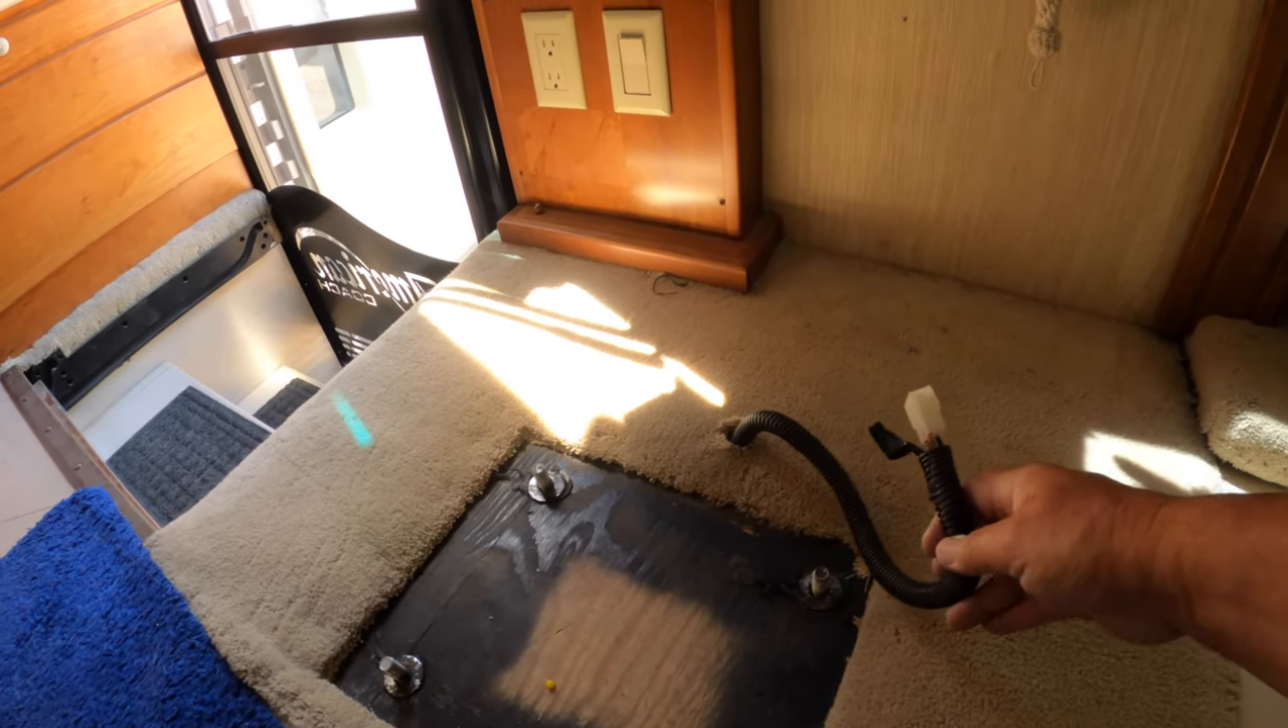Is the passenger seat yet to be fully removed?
No.